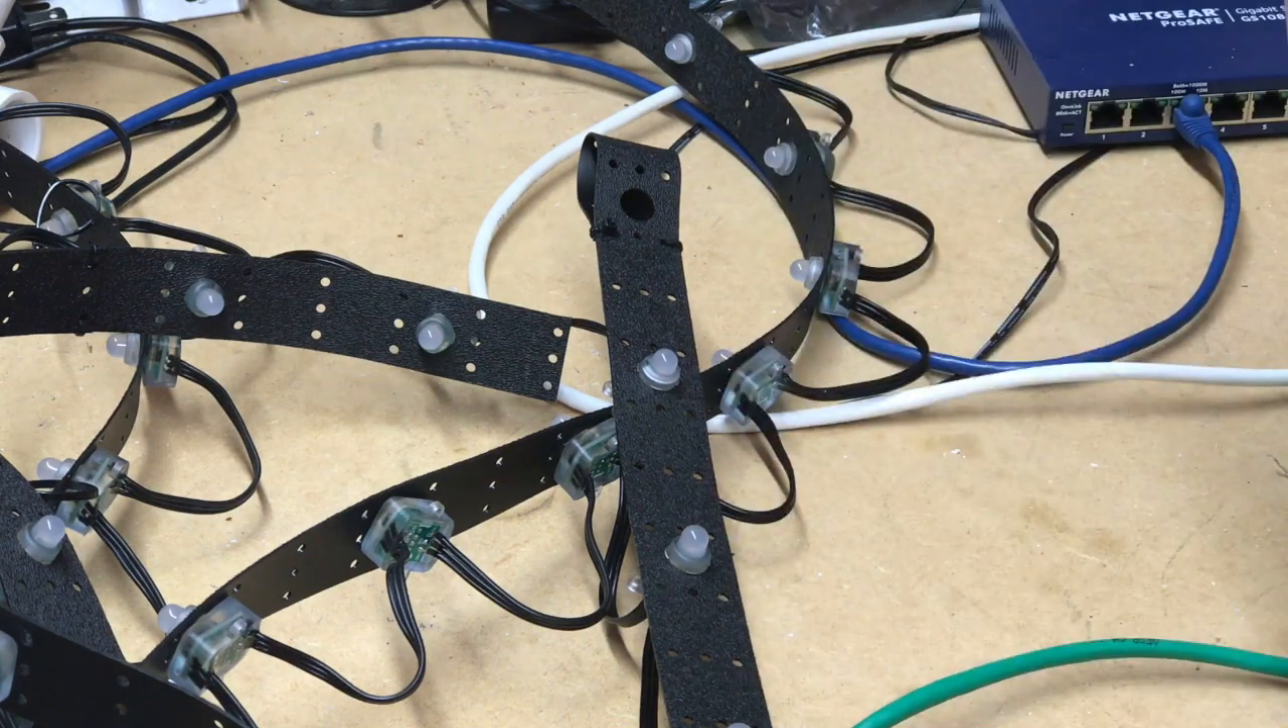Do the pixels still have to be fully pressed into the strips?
No.